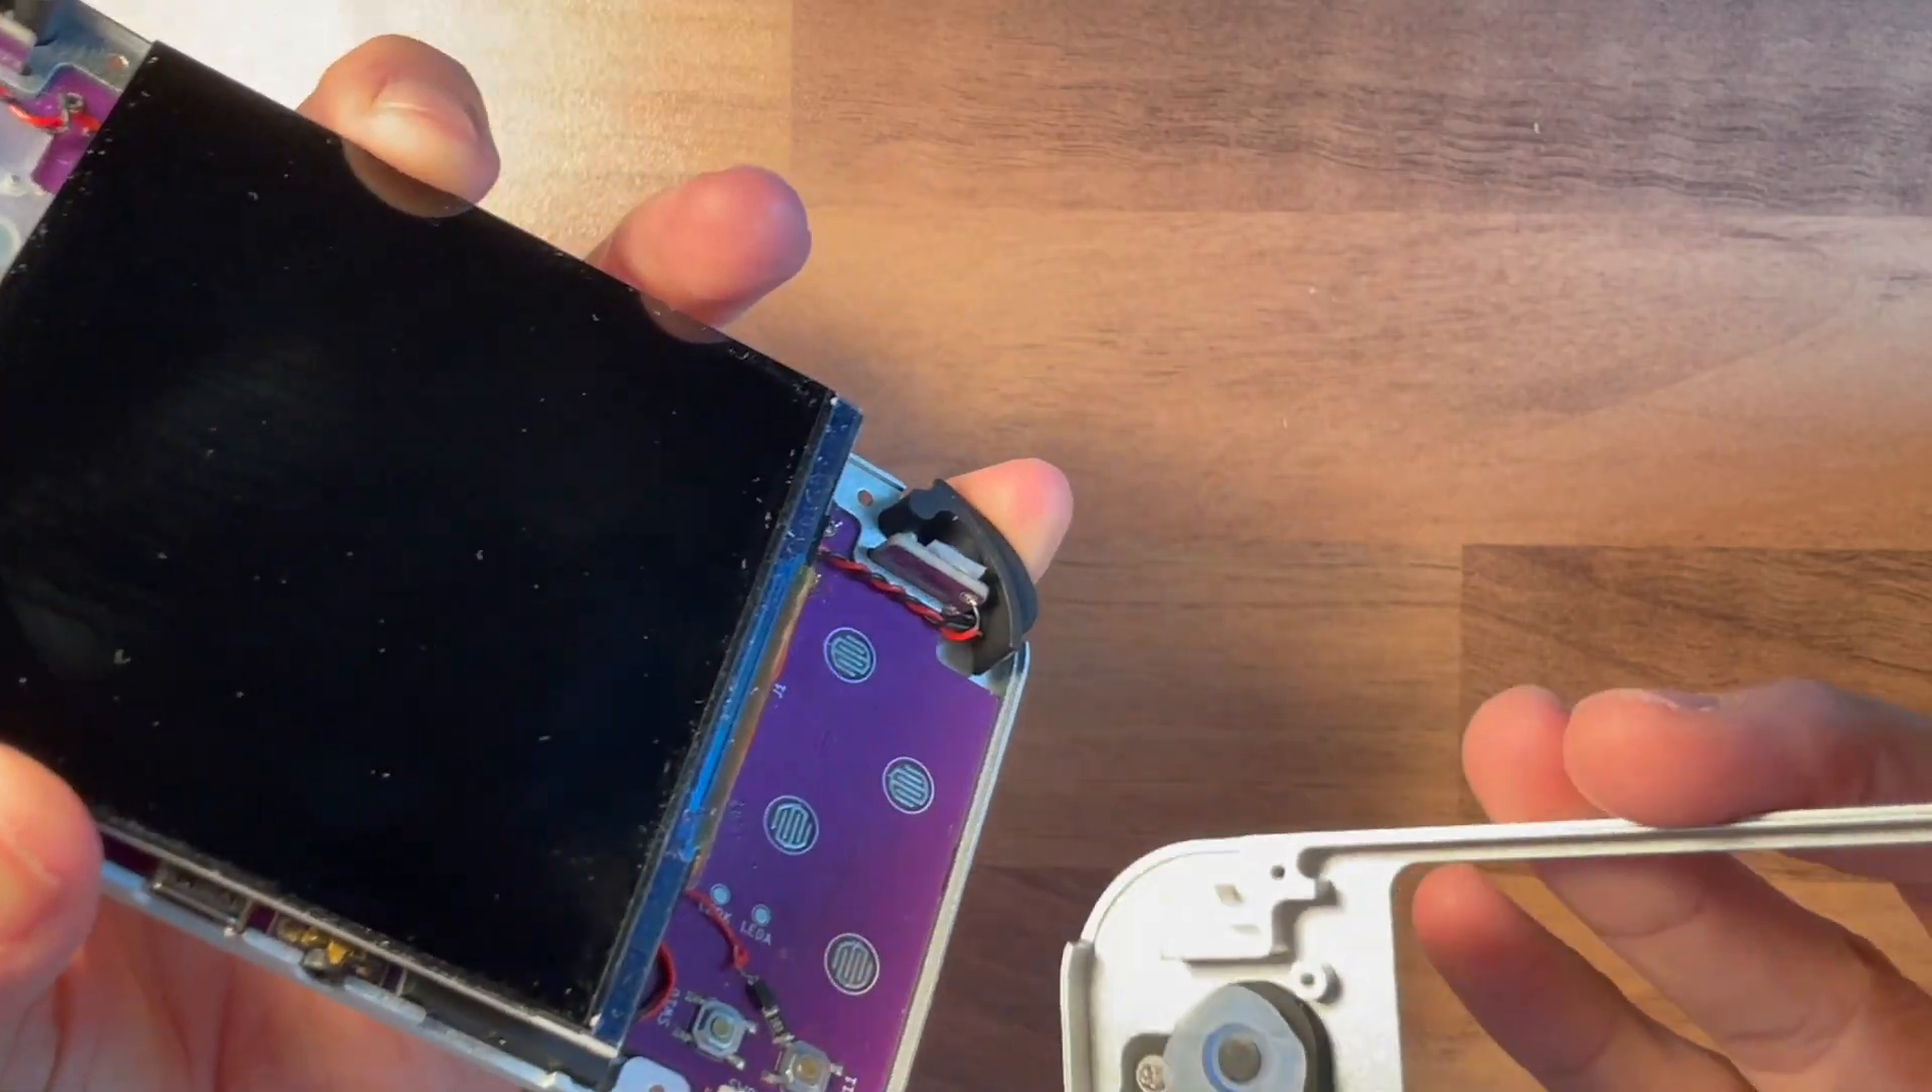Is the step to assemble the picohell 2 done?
No.